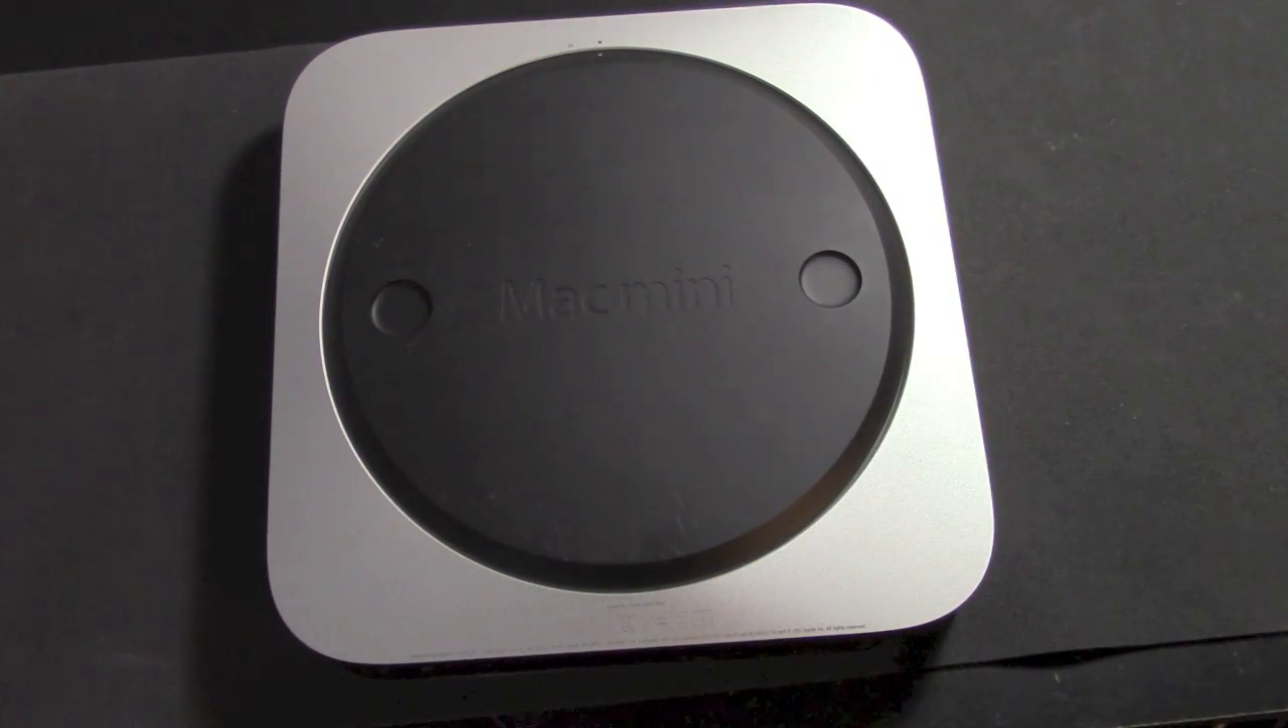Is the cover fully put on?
Yes.